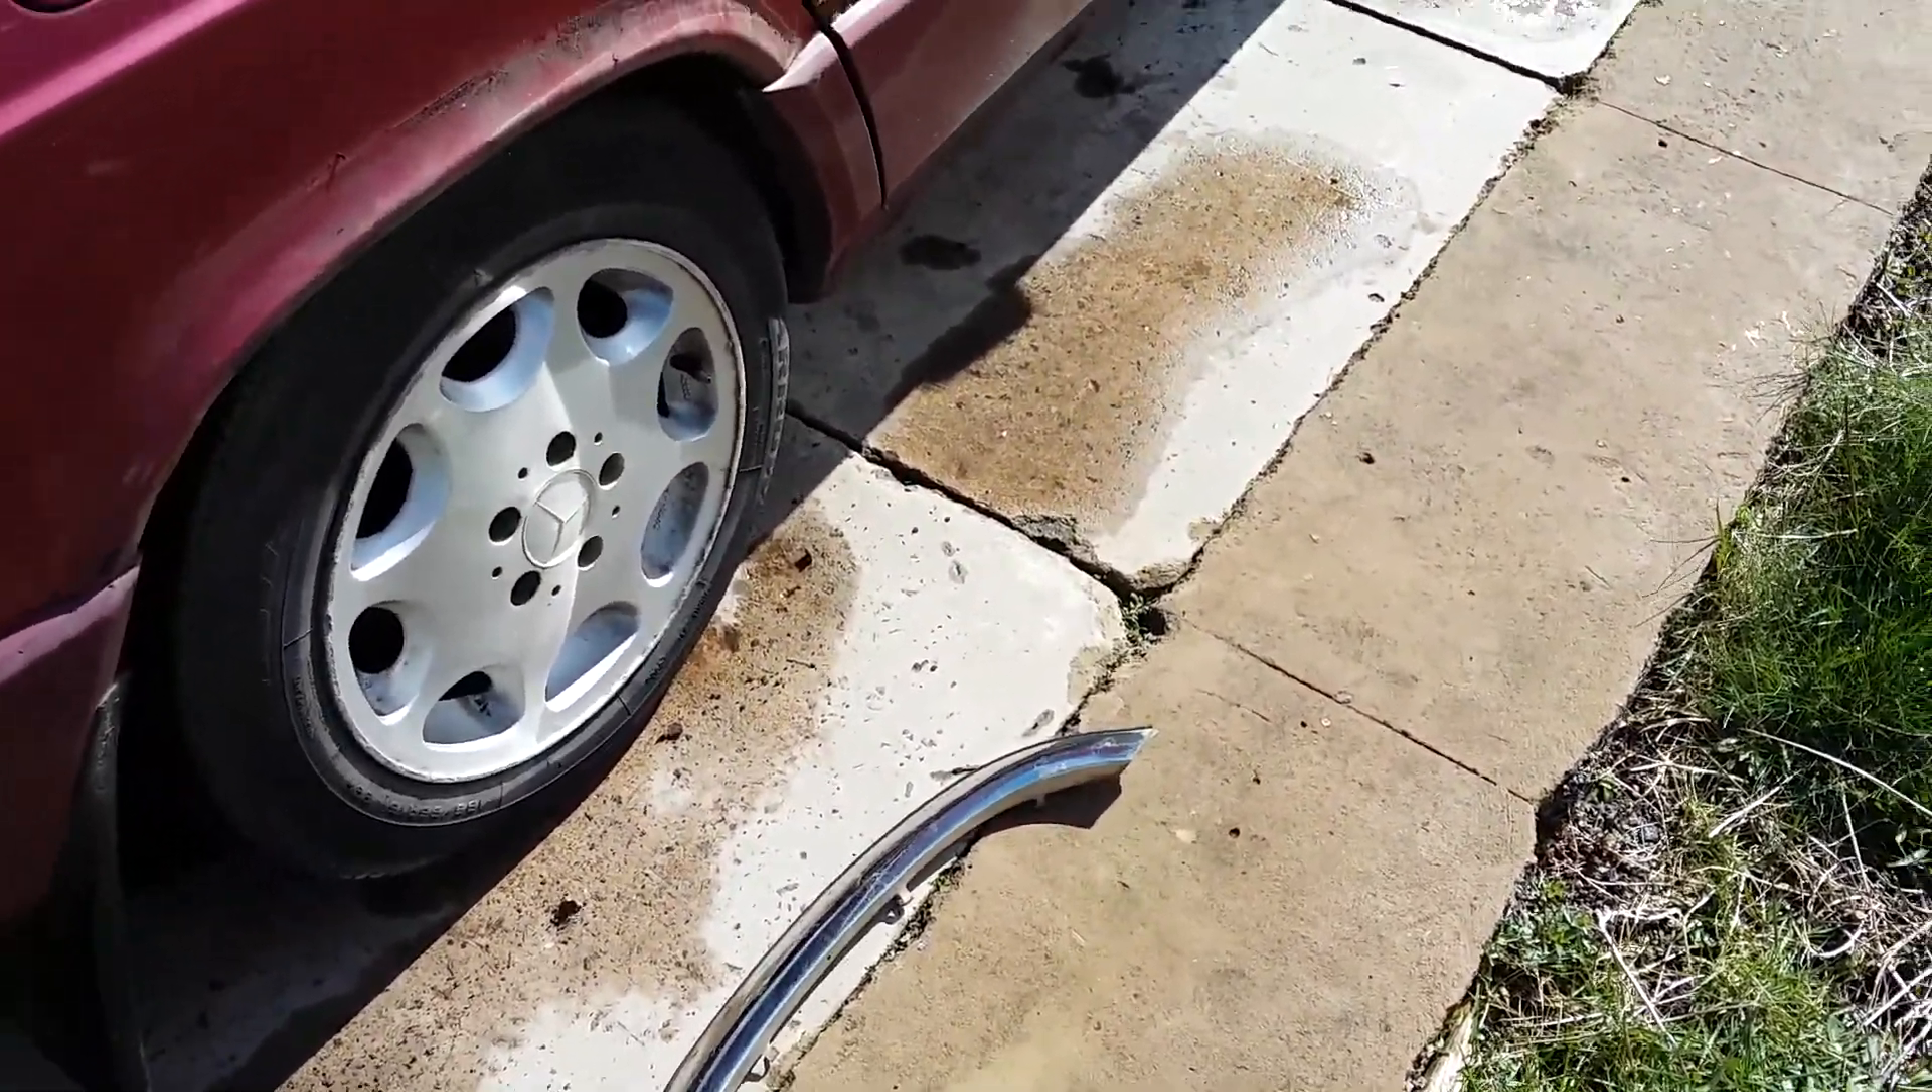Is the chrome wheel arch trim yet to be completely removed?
No.